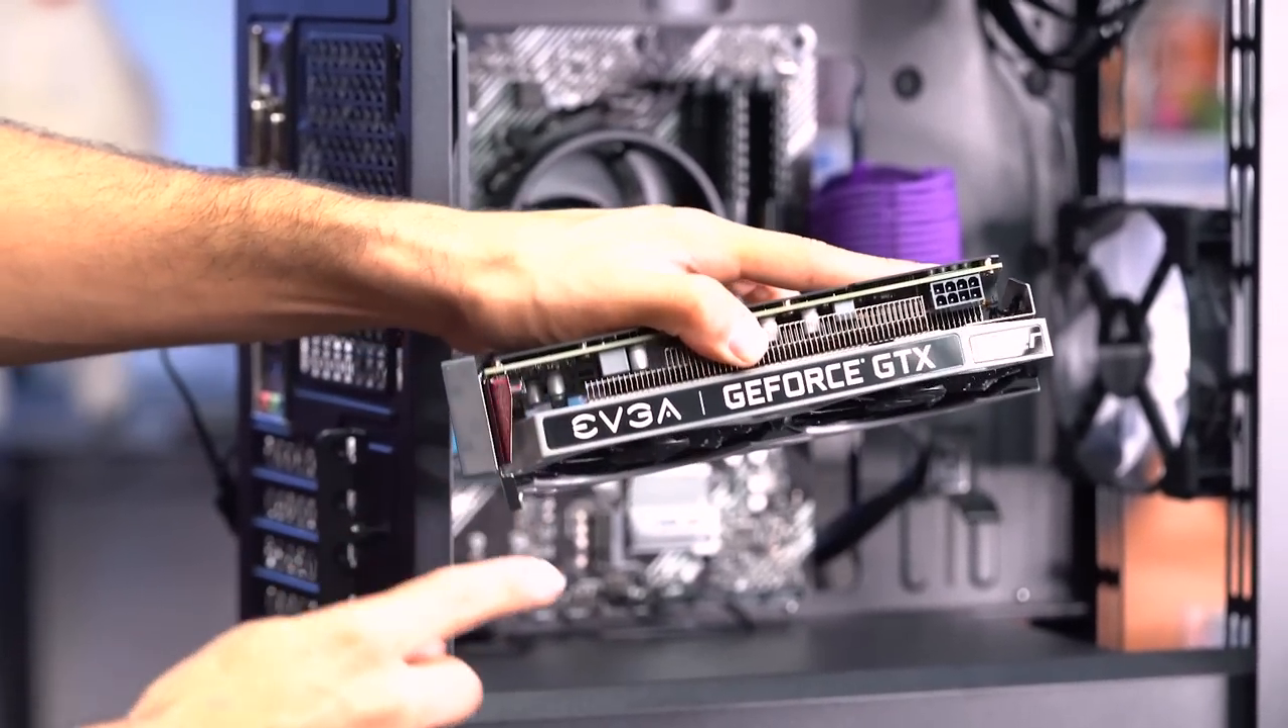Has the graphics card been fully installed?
No.